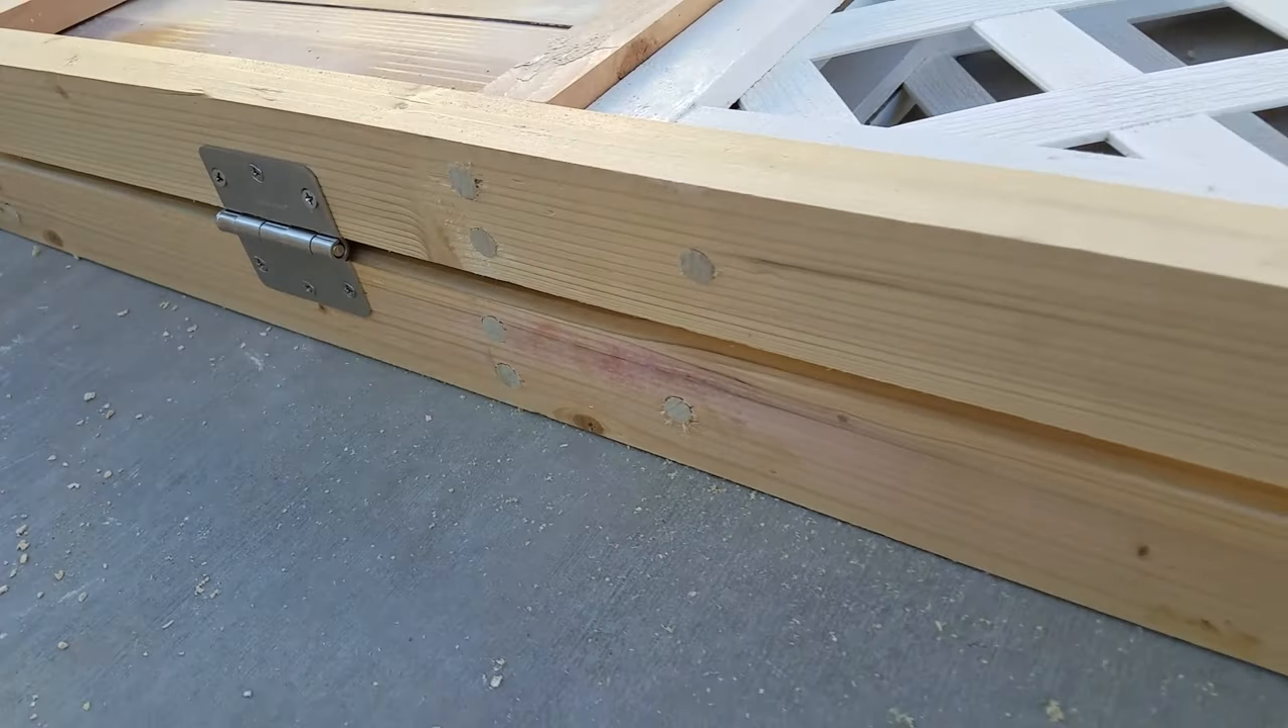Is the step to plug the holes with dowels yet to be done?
No.